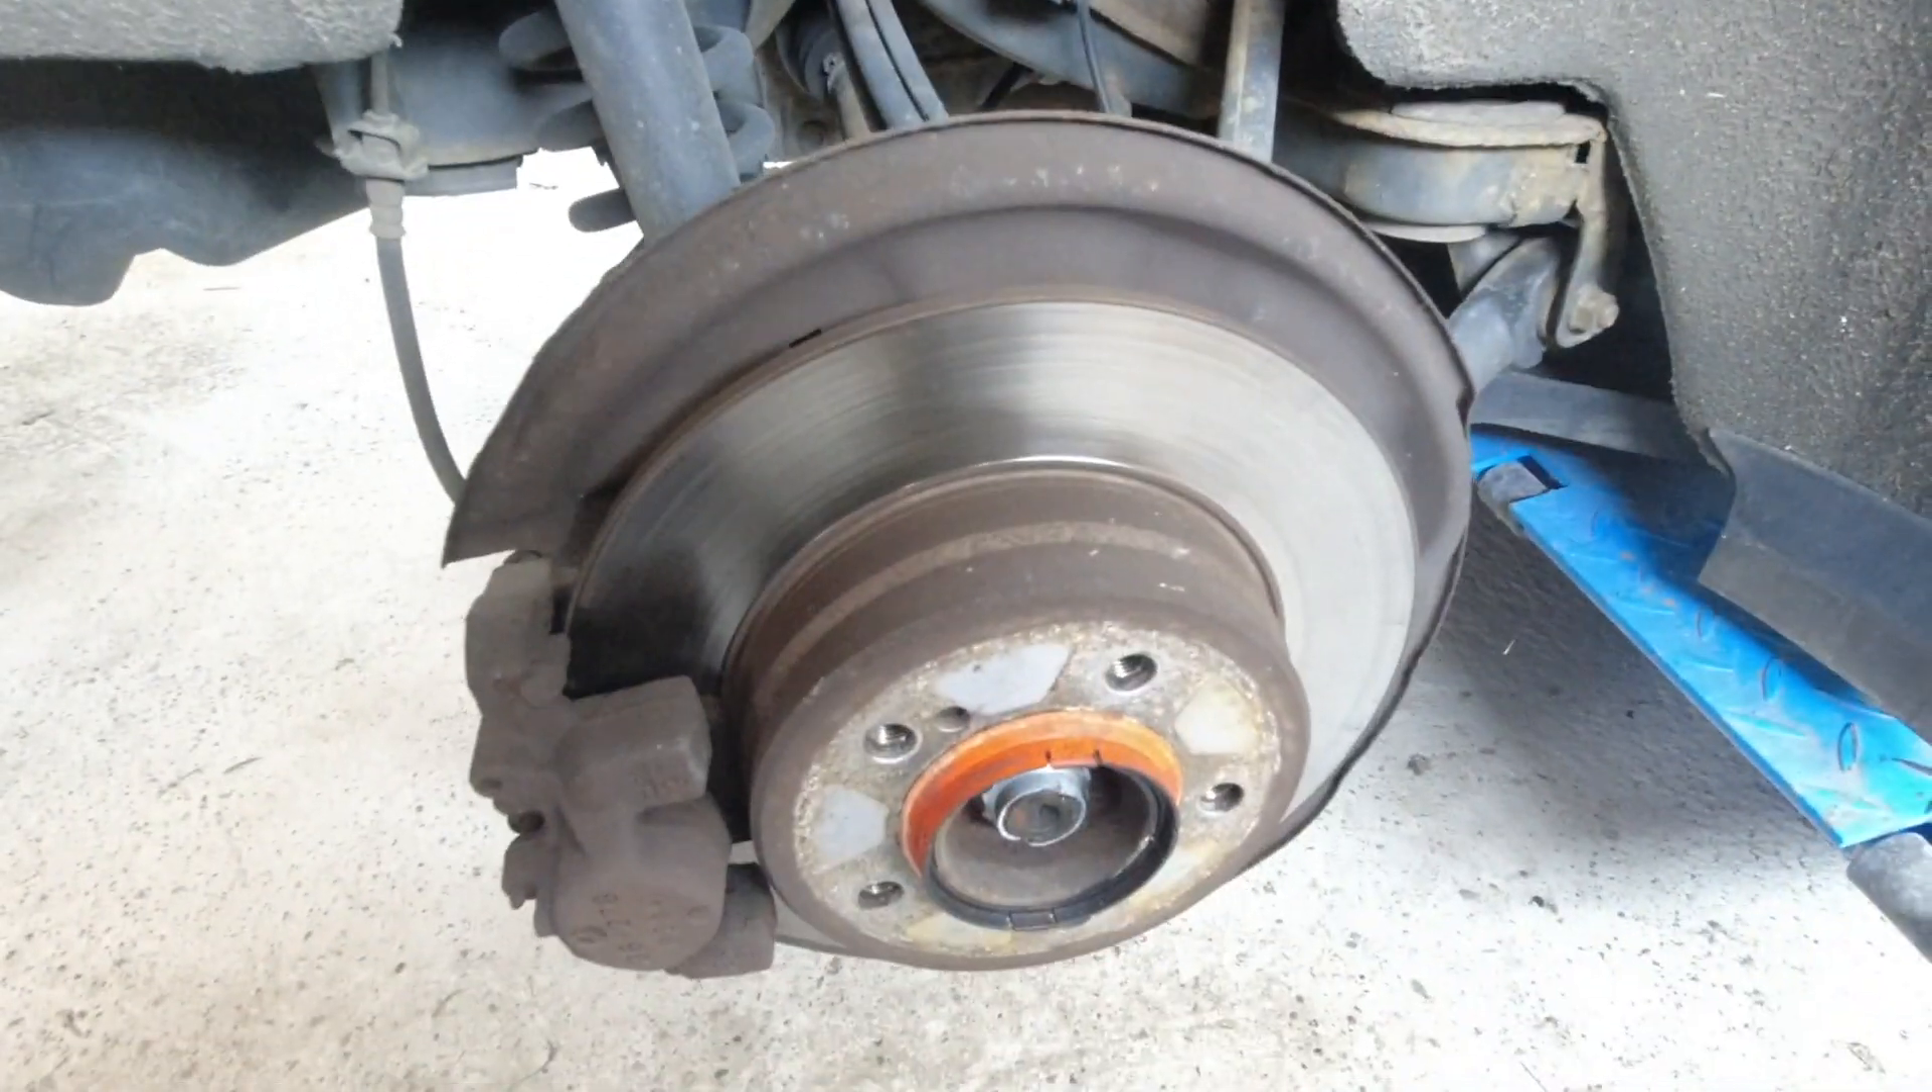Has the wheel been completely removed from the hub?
Yes.